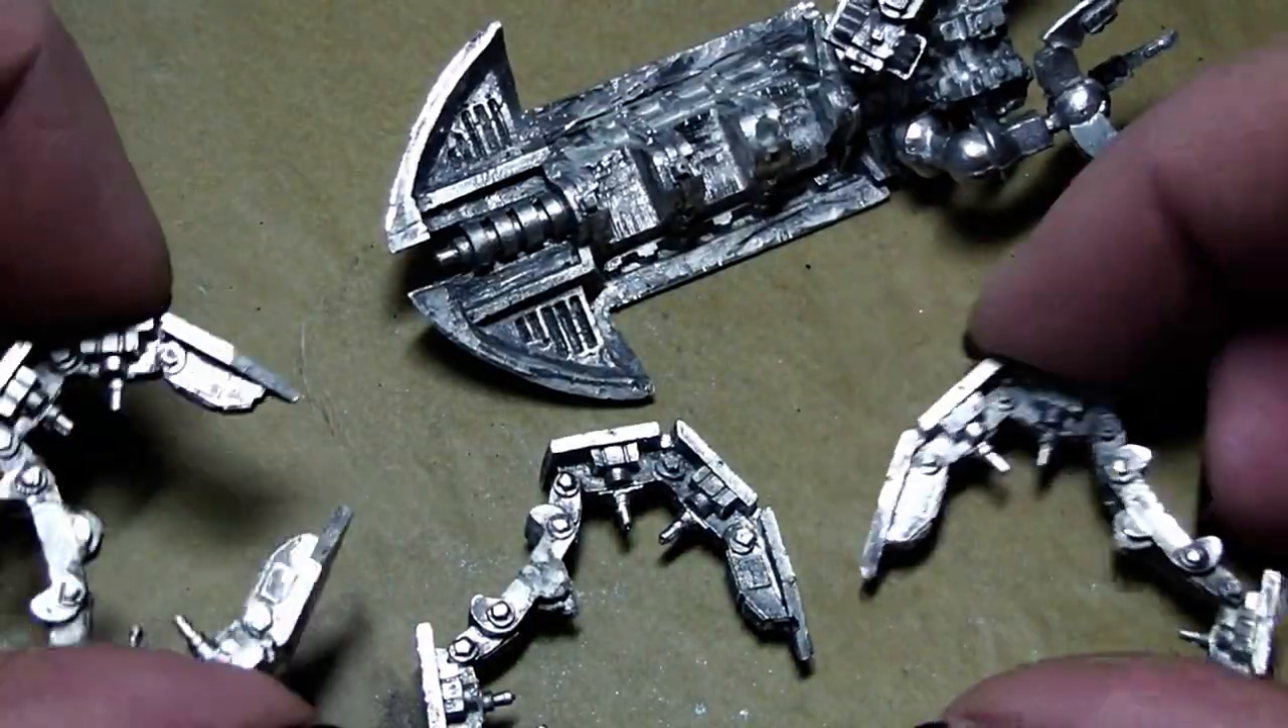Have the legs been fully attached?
No.